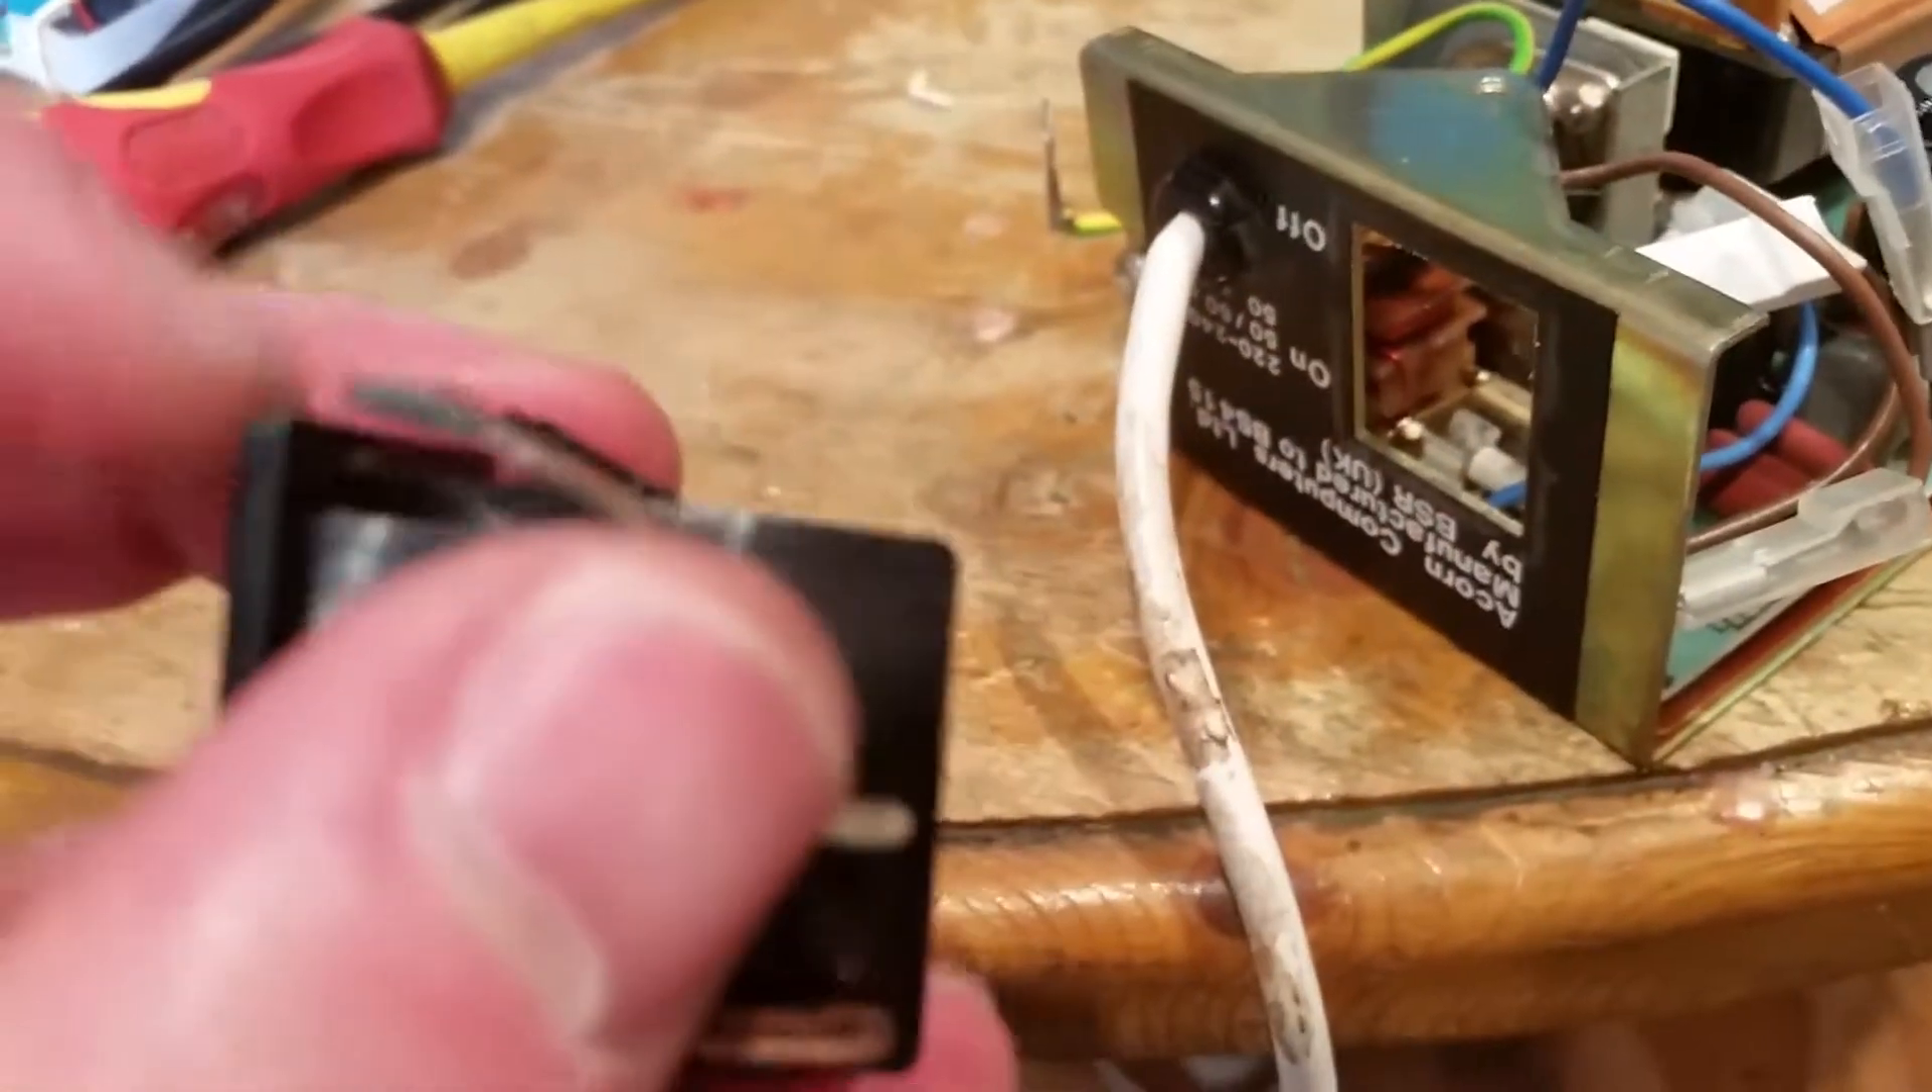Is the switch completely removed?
Yes.